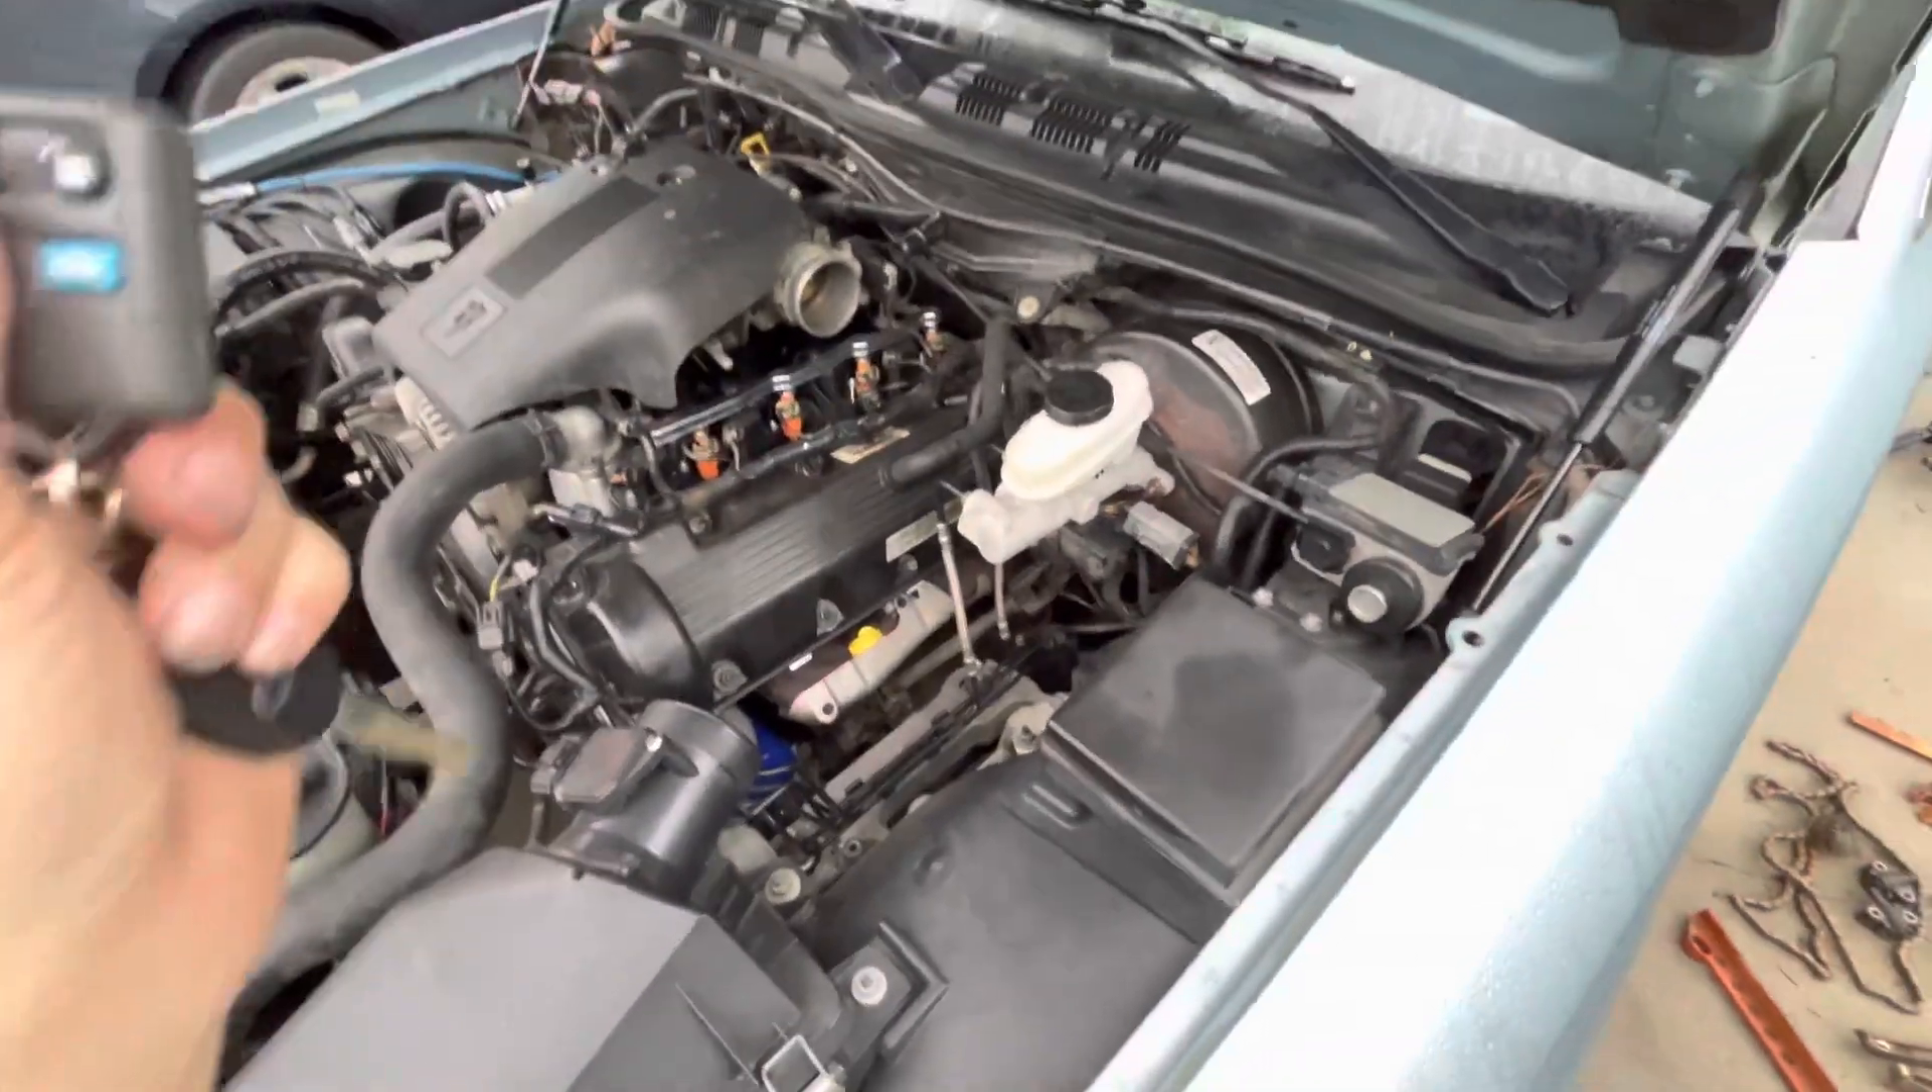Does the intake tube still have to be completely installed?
Yes.